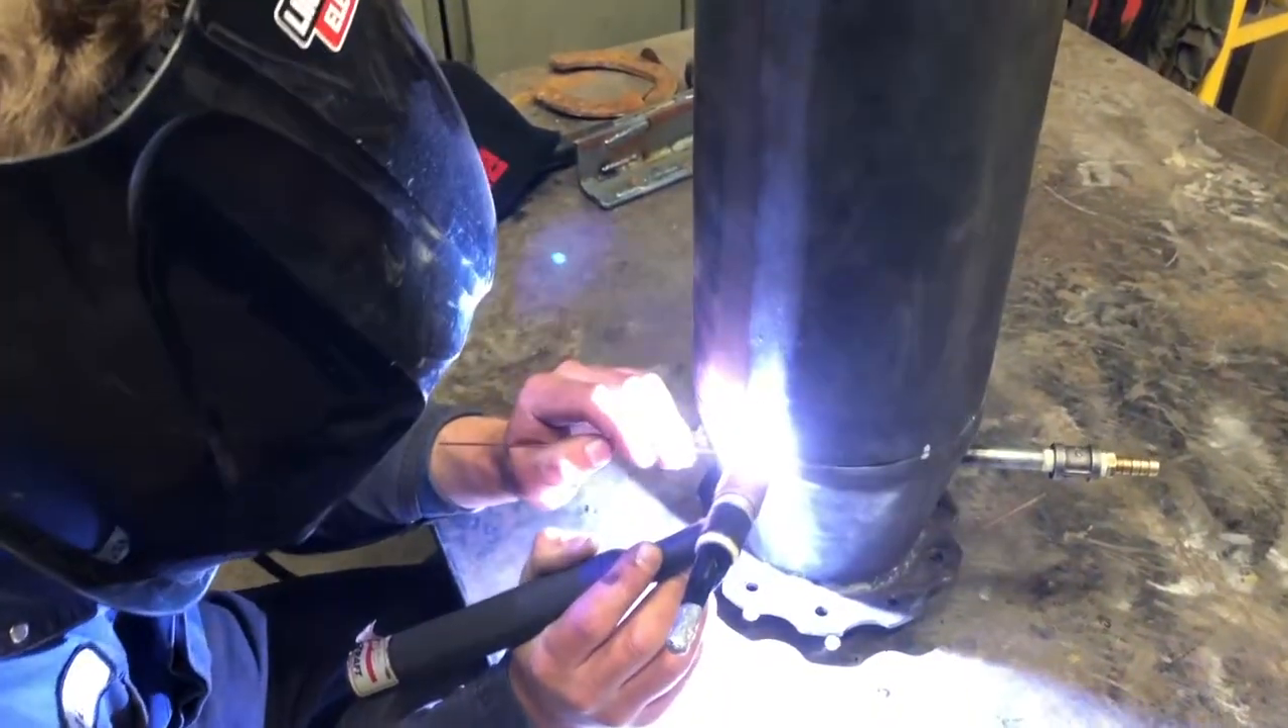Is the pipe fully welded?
No.